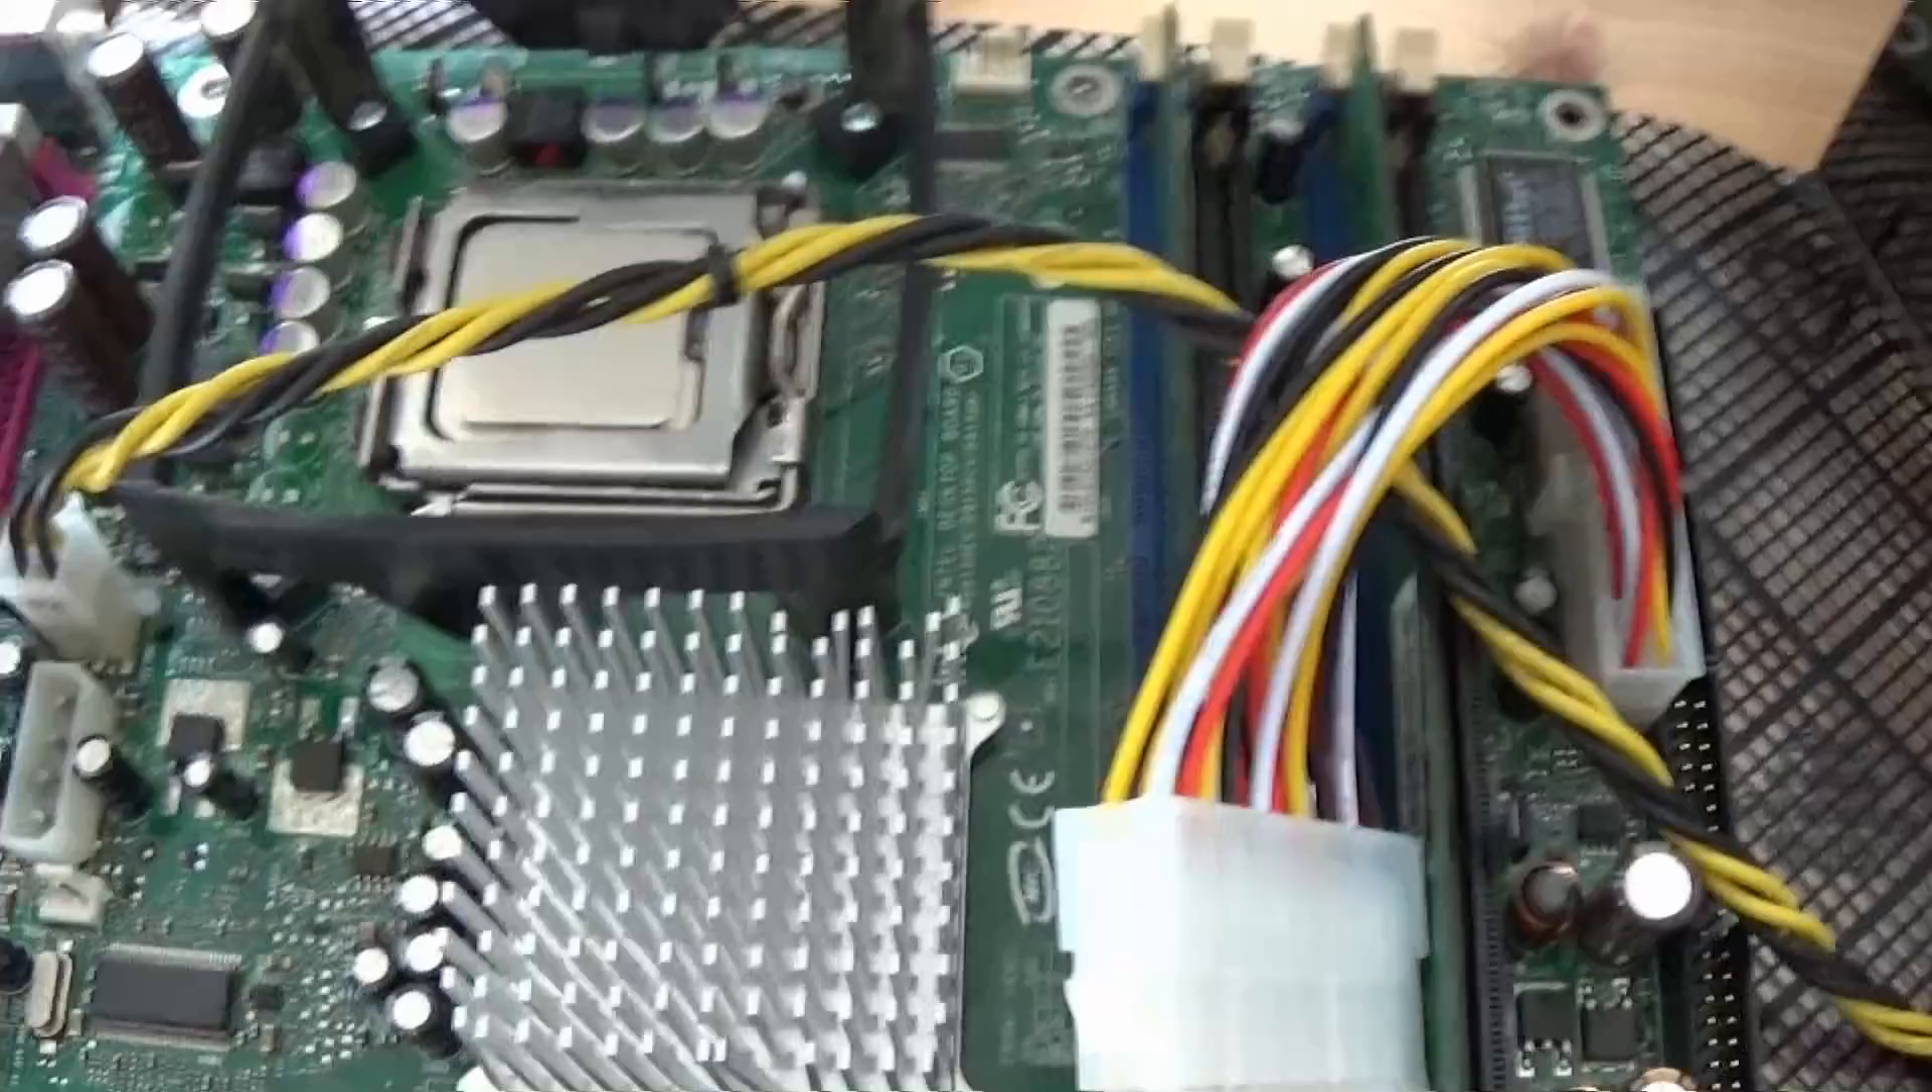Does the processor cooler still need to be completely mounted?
Yes.